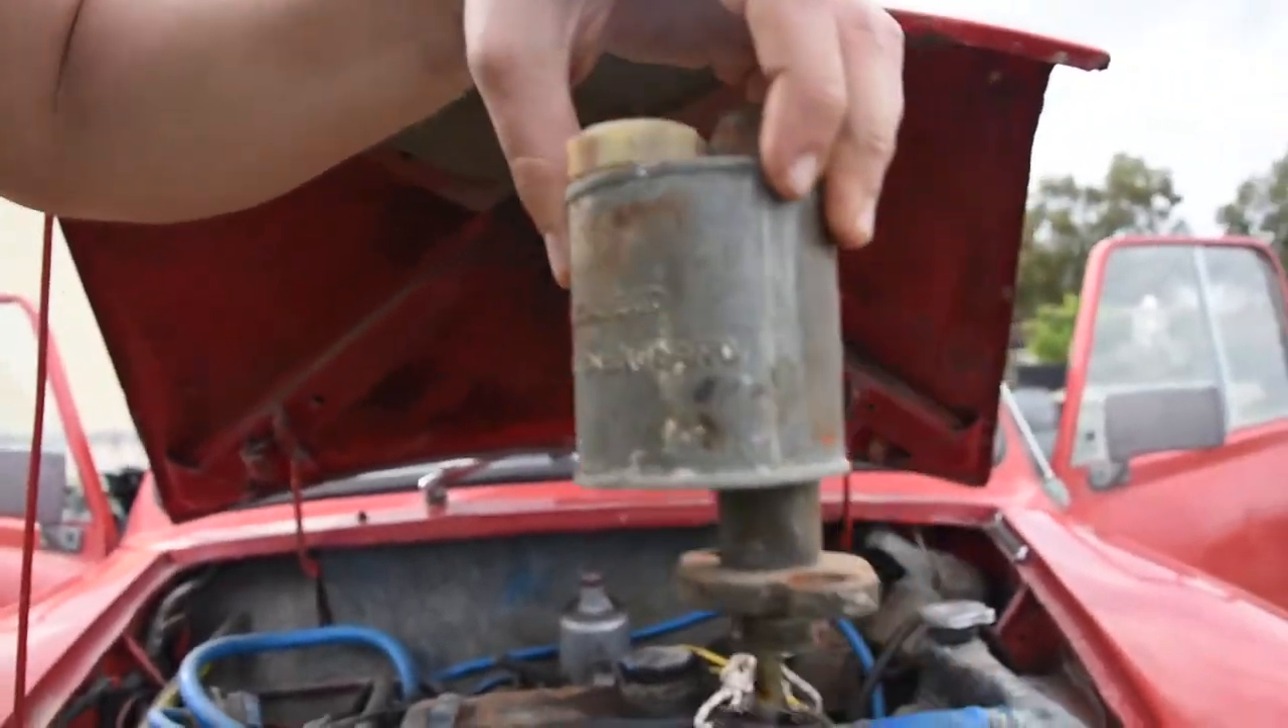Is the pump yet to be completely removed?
No.